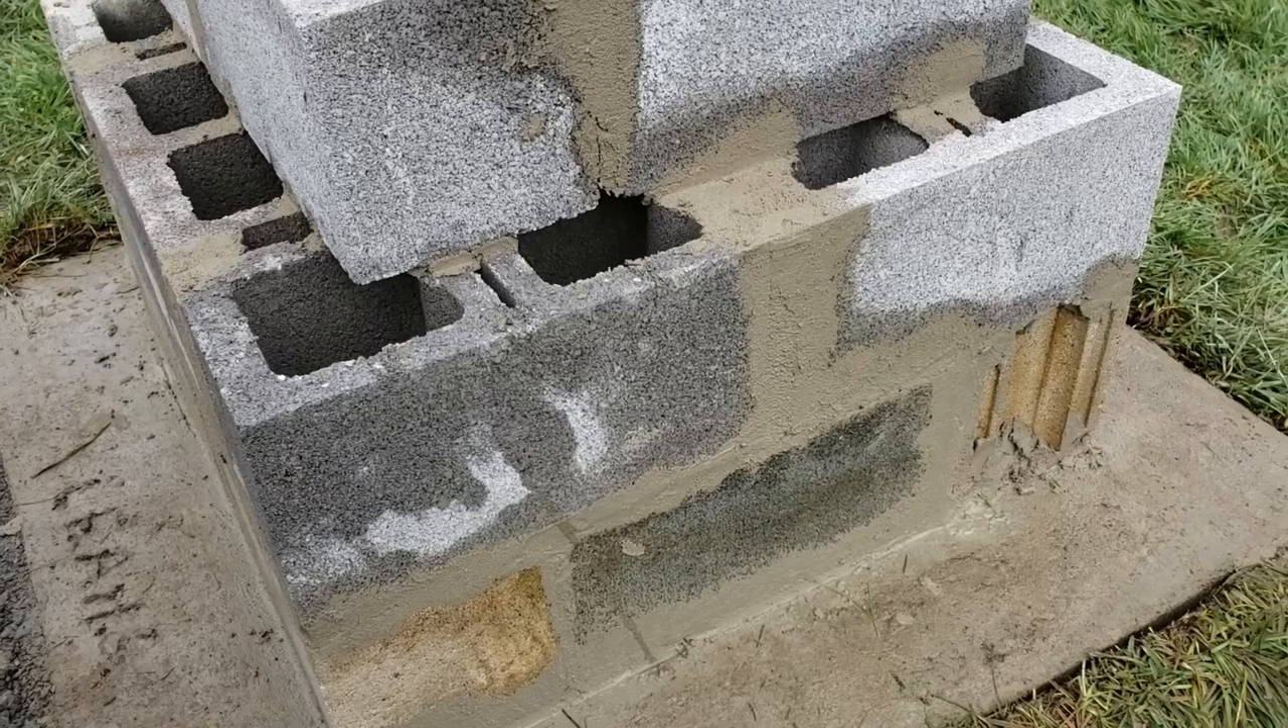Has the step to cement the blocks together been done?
Yes.